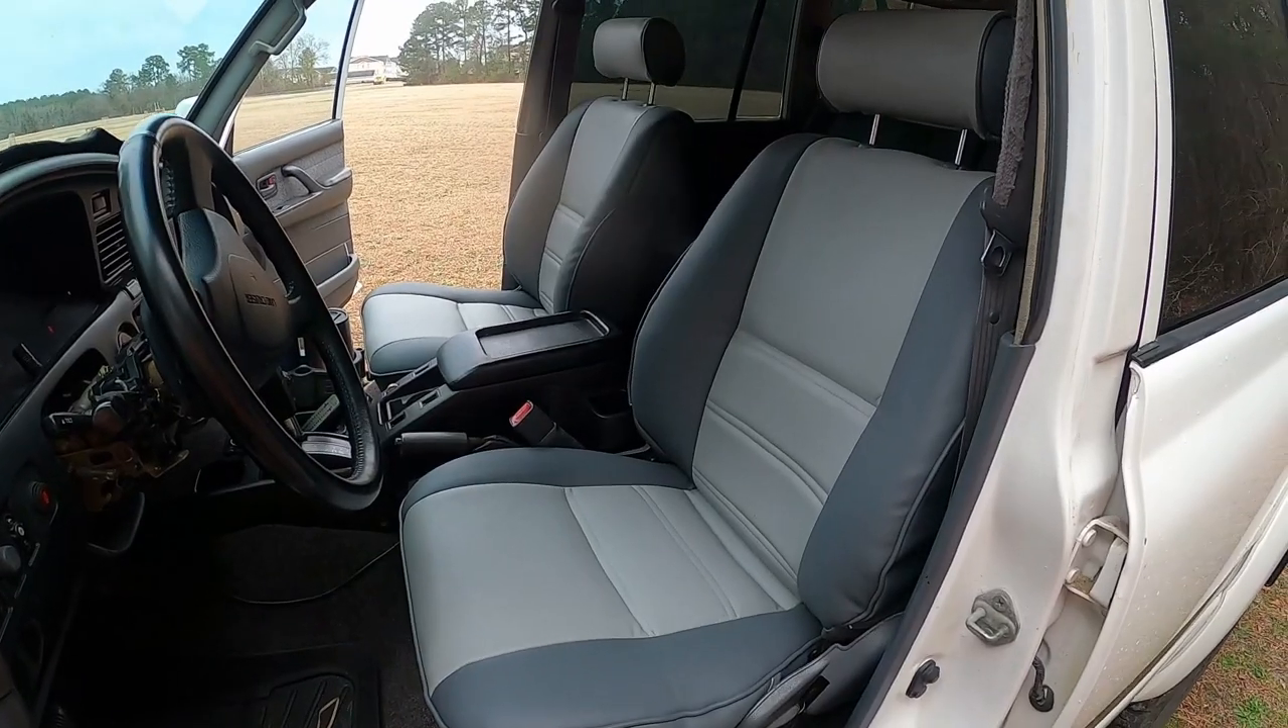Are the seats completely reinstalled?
Yes.